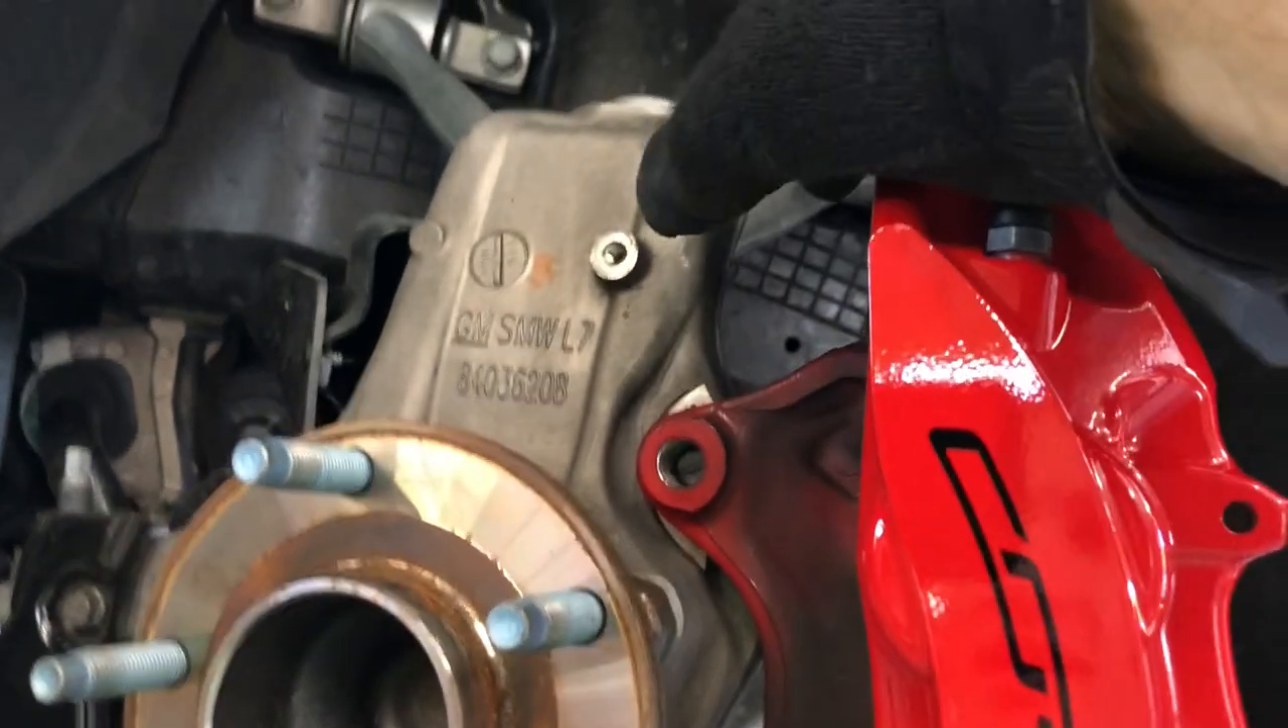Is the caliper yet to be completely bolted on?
Yes.